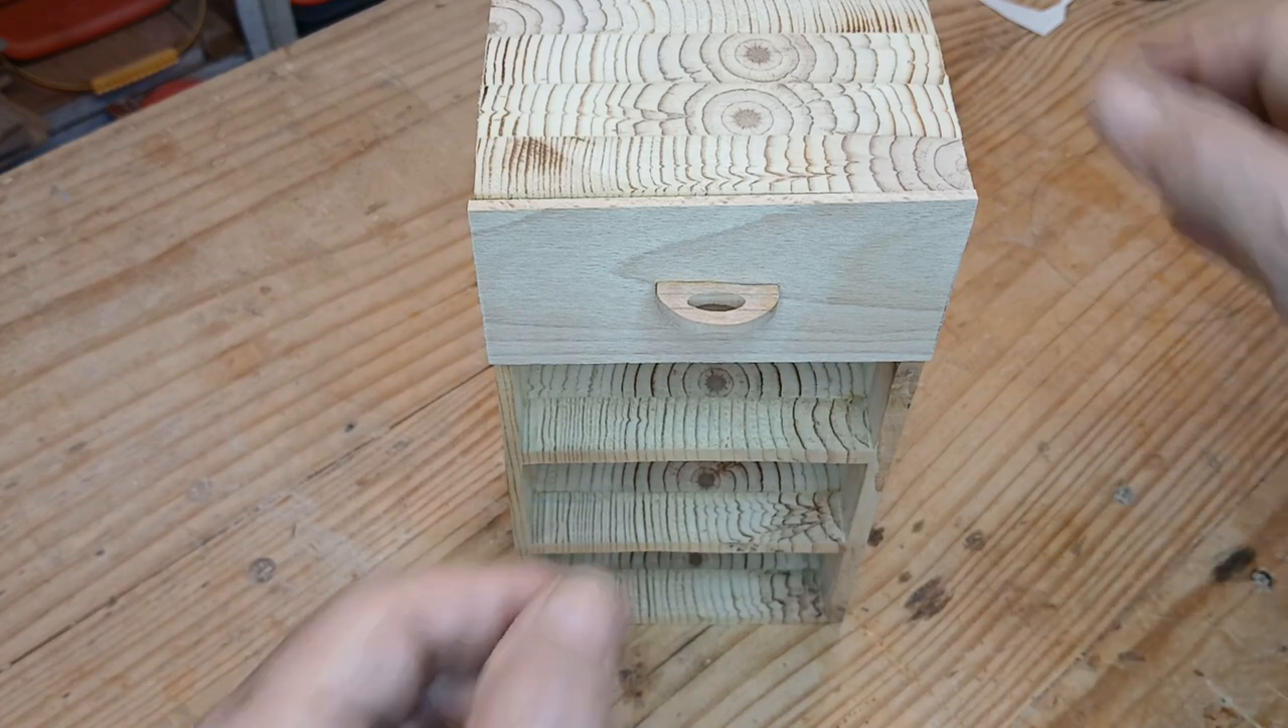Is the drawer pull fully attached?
Yes.